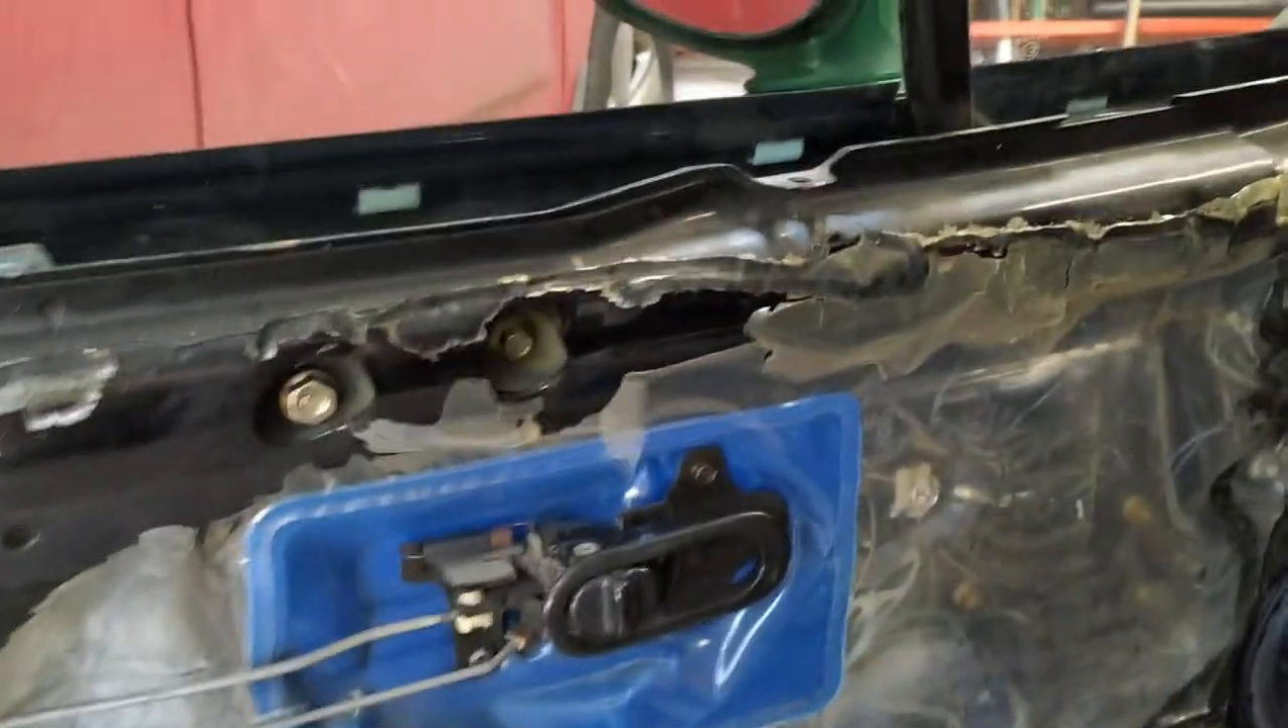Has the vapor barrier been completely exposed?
Yes.